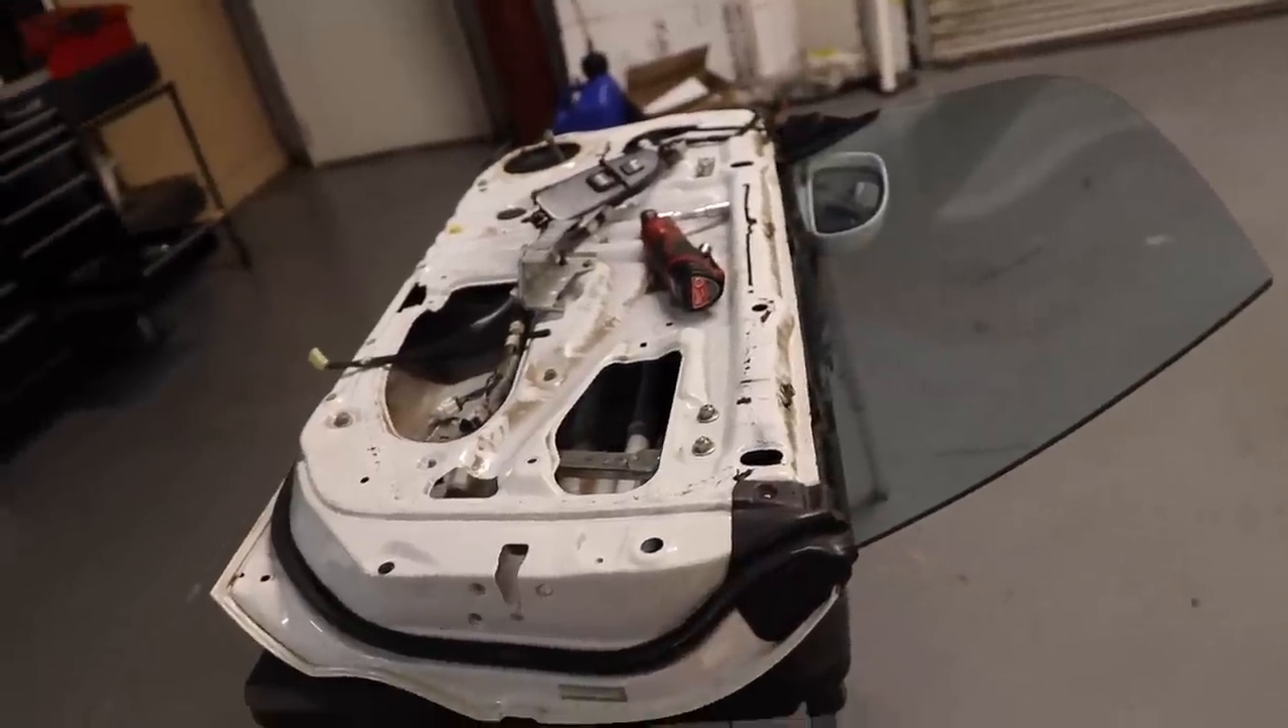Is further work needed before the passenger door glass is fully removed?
Yes.